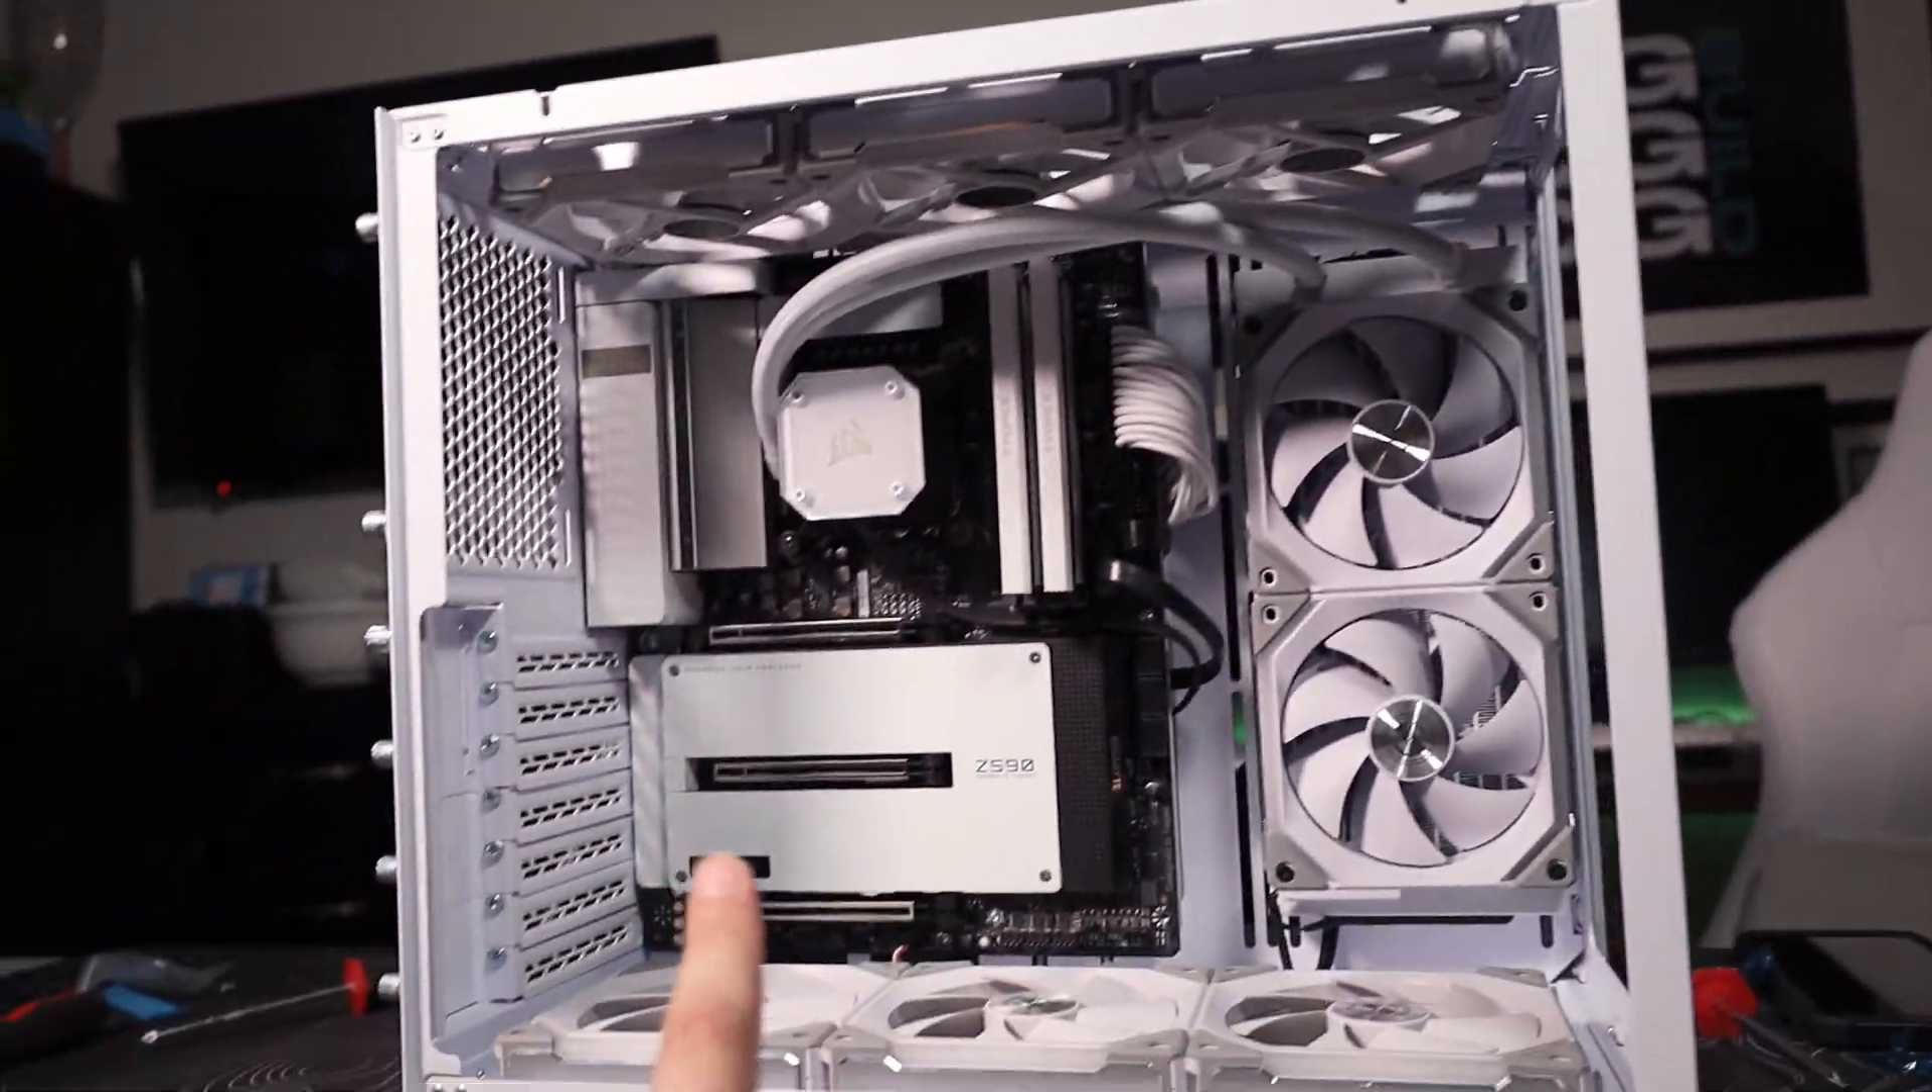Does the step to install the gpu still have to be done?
Yes.